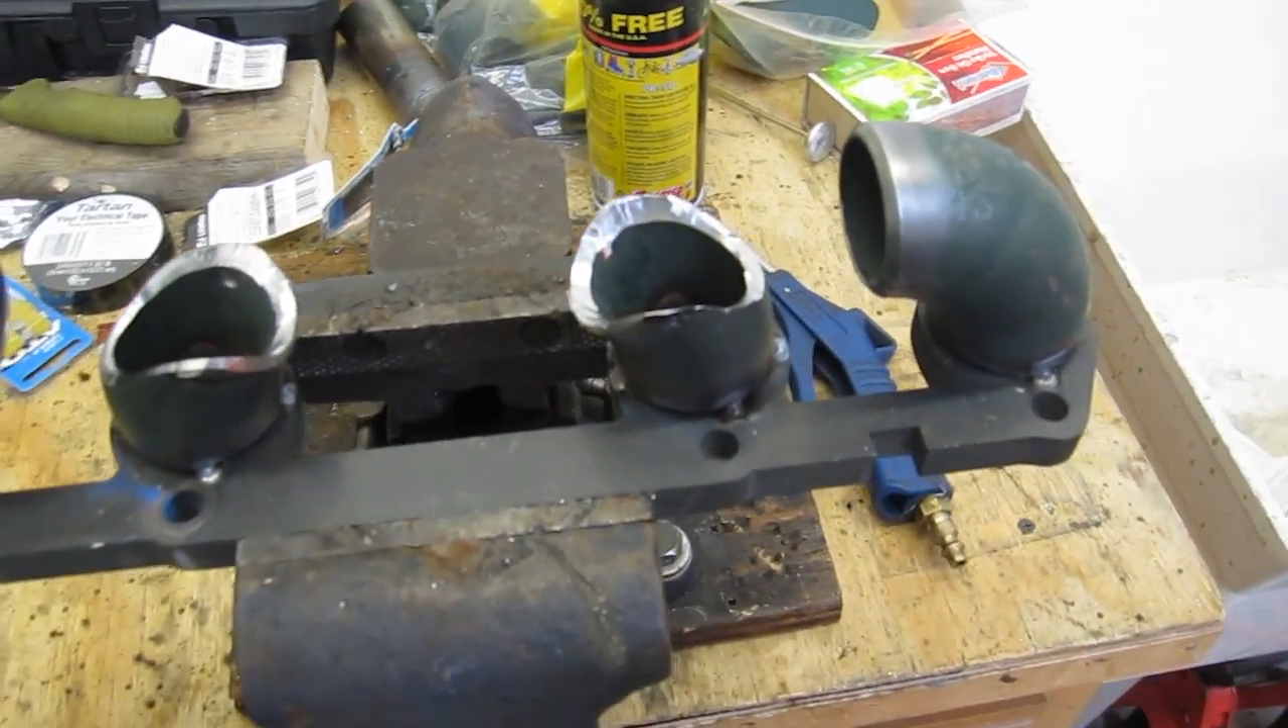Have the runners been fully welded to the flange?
No.